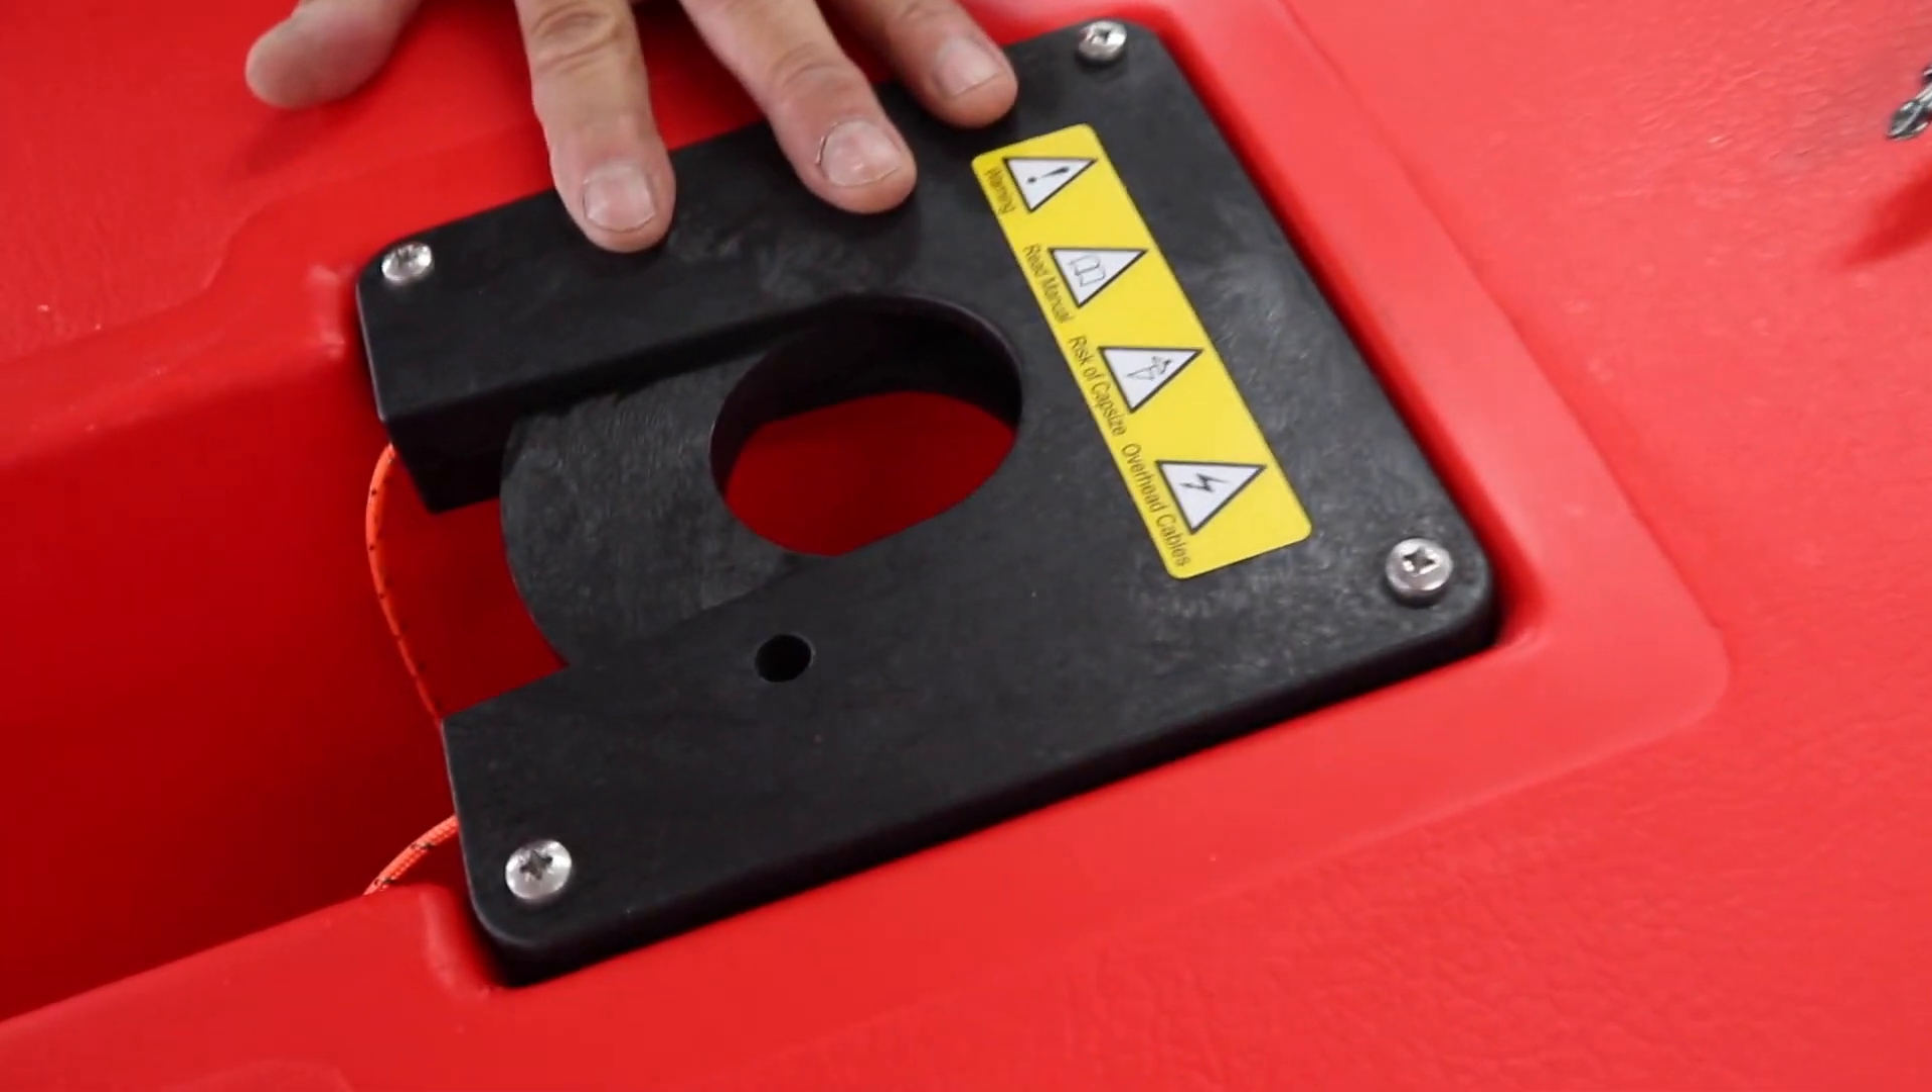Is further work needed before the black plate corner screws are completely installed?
No.